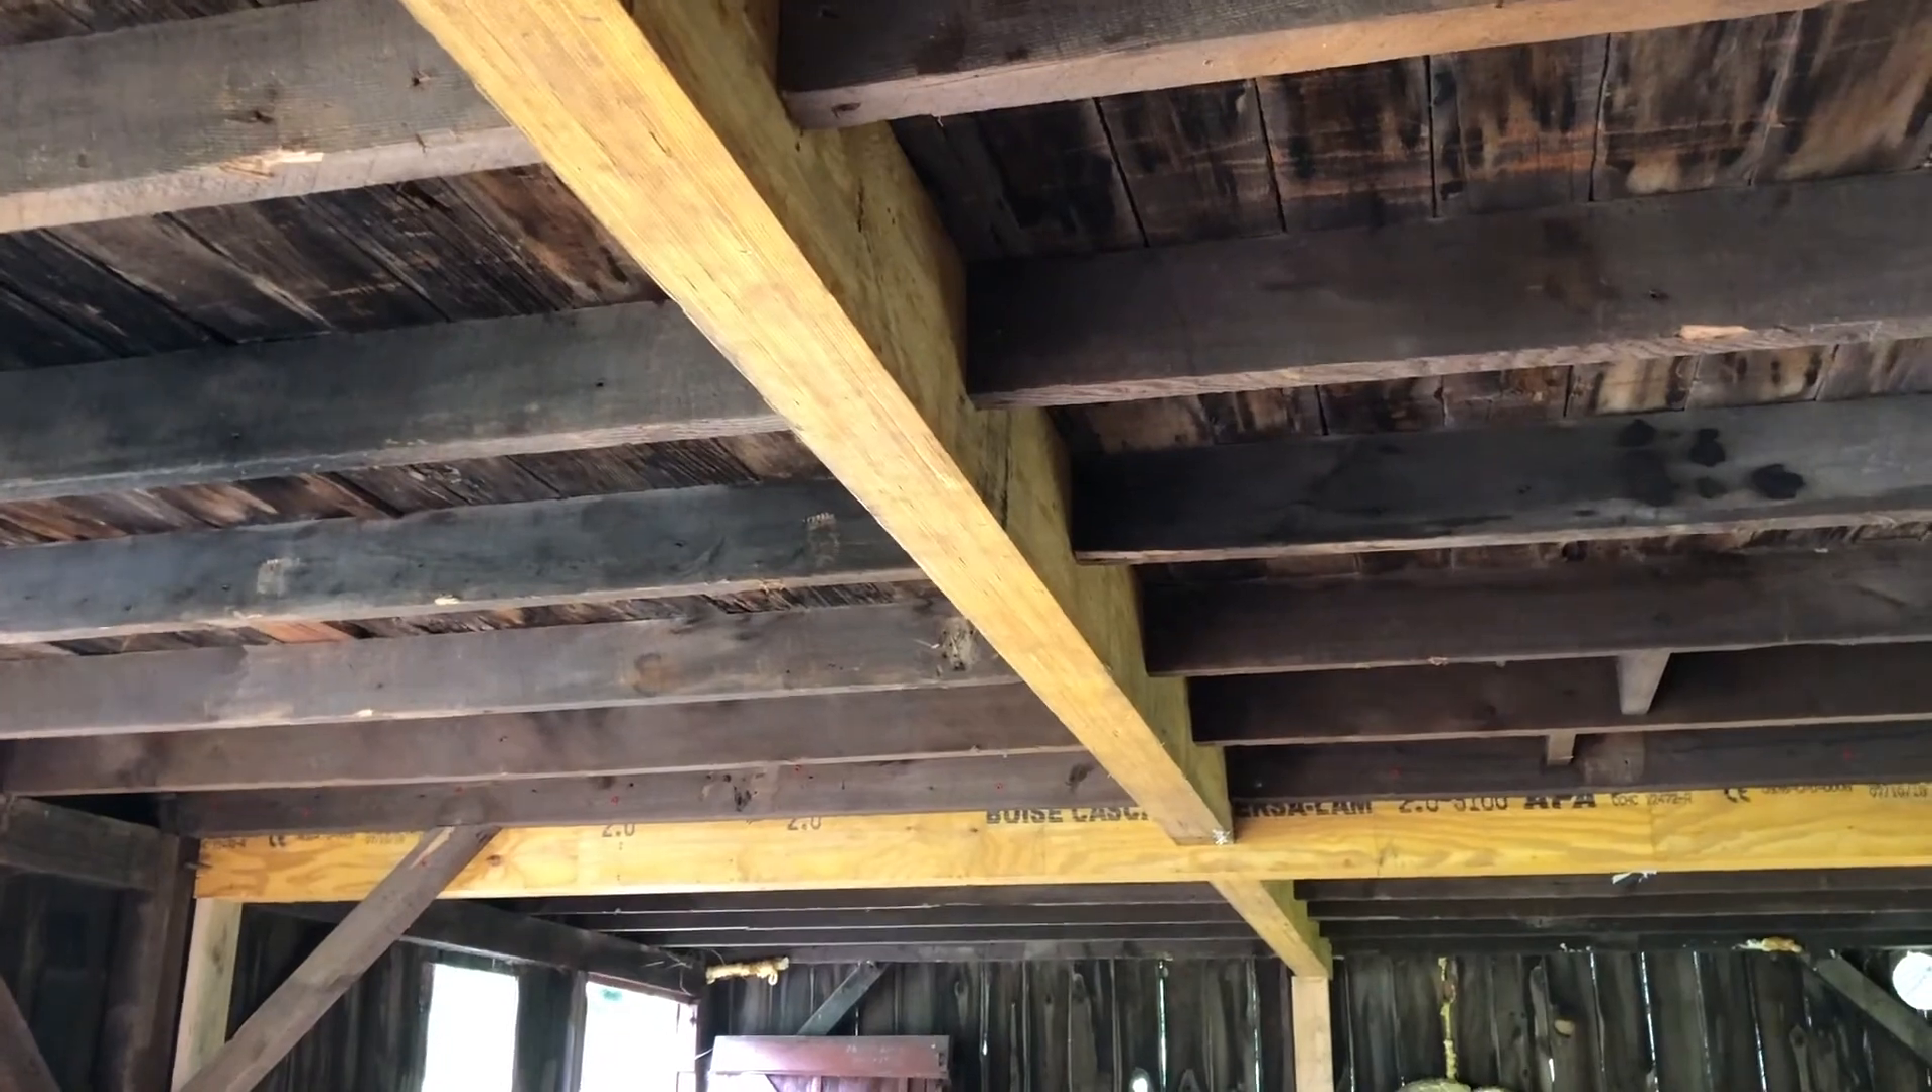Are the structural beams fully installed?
Yes.